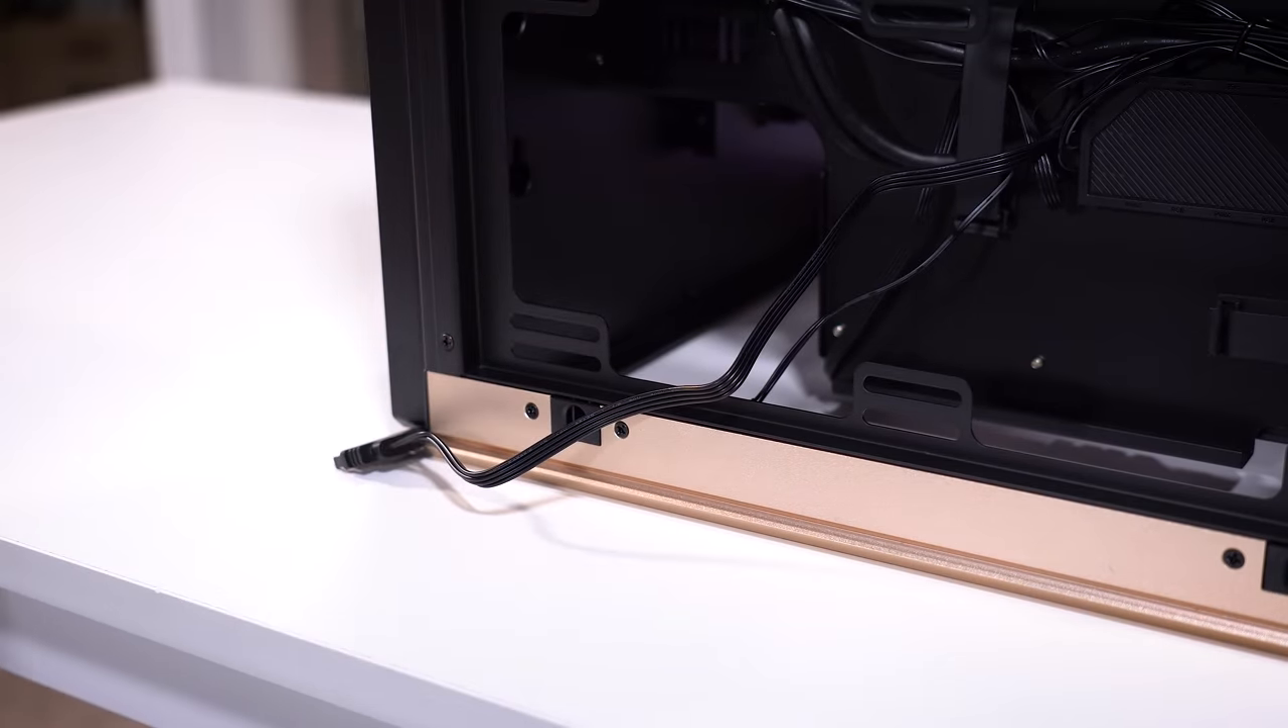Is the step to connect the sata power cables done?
No.